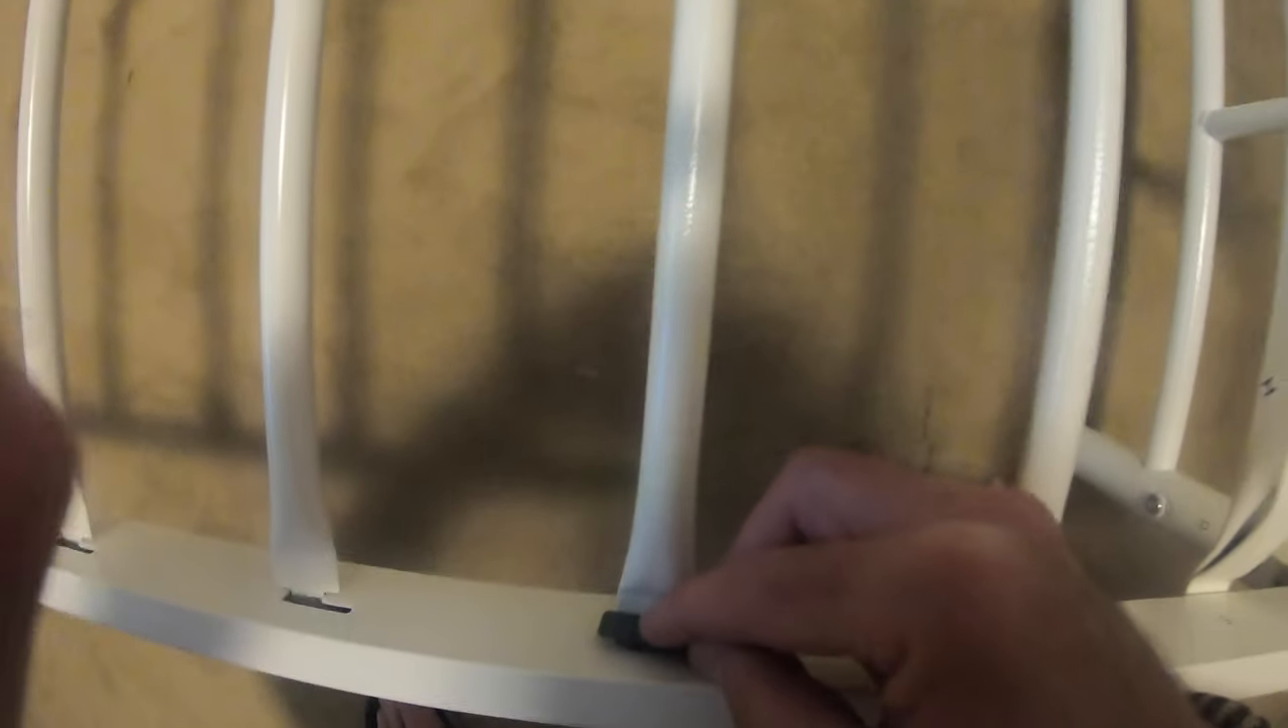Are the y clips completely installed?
No.